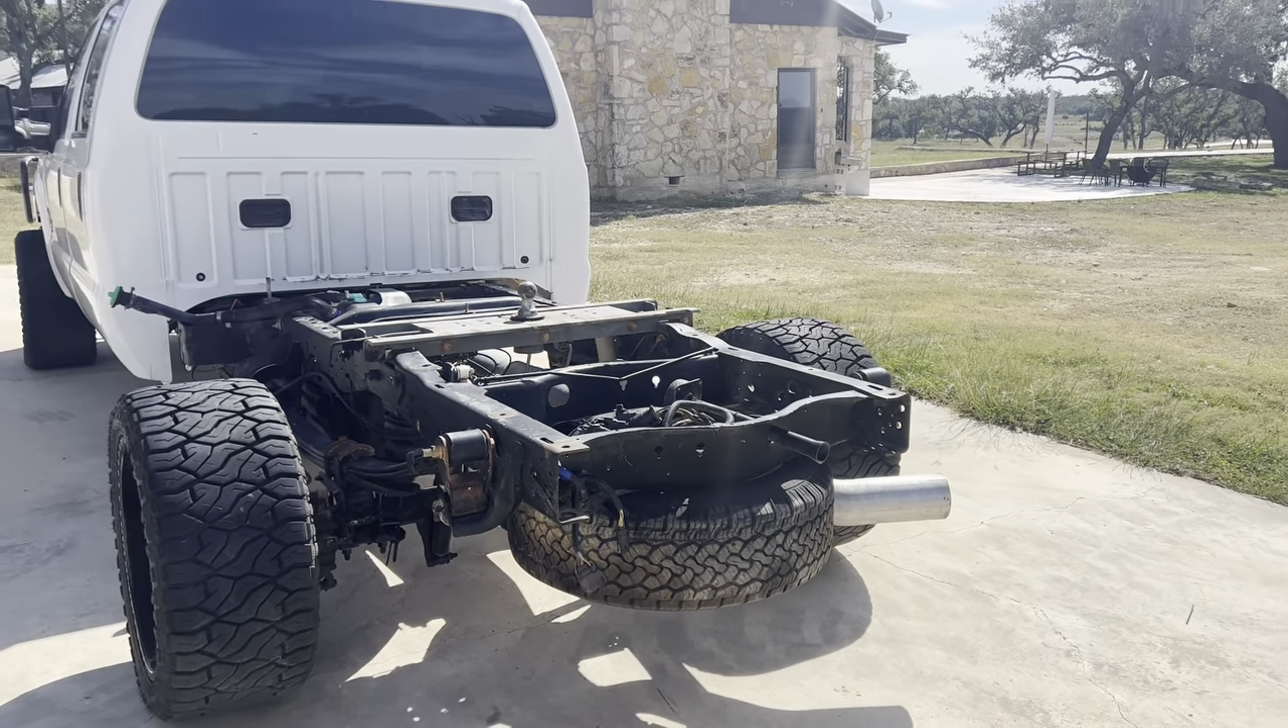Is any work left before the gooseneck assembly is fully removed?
Yes.